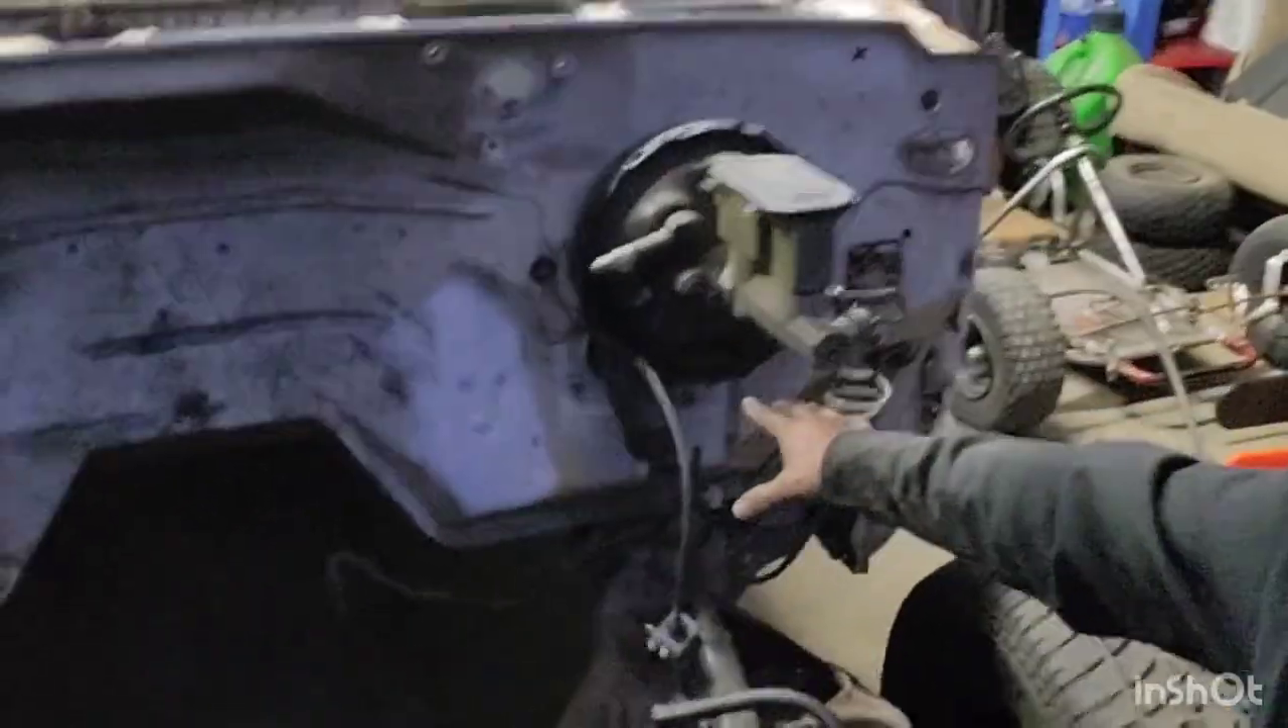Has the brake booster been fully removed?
No.